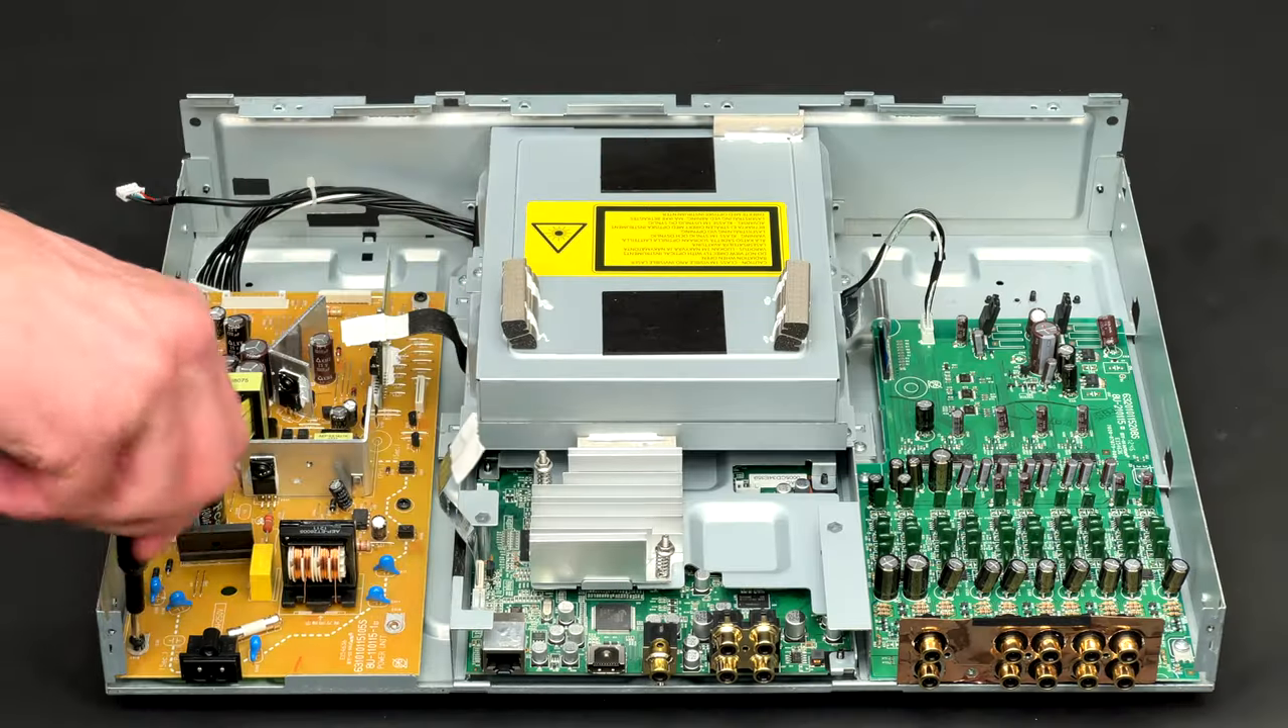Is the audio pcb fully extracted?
No.